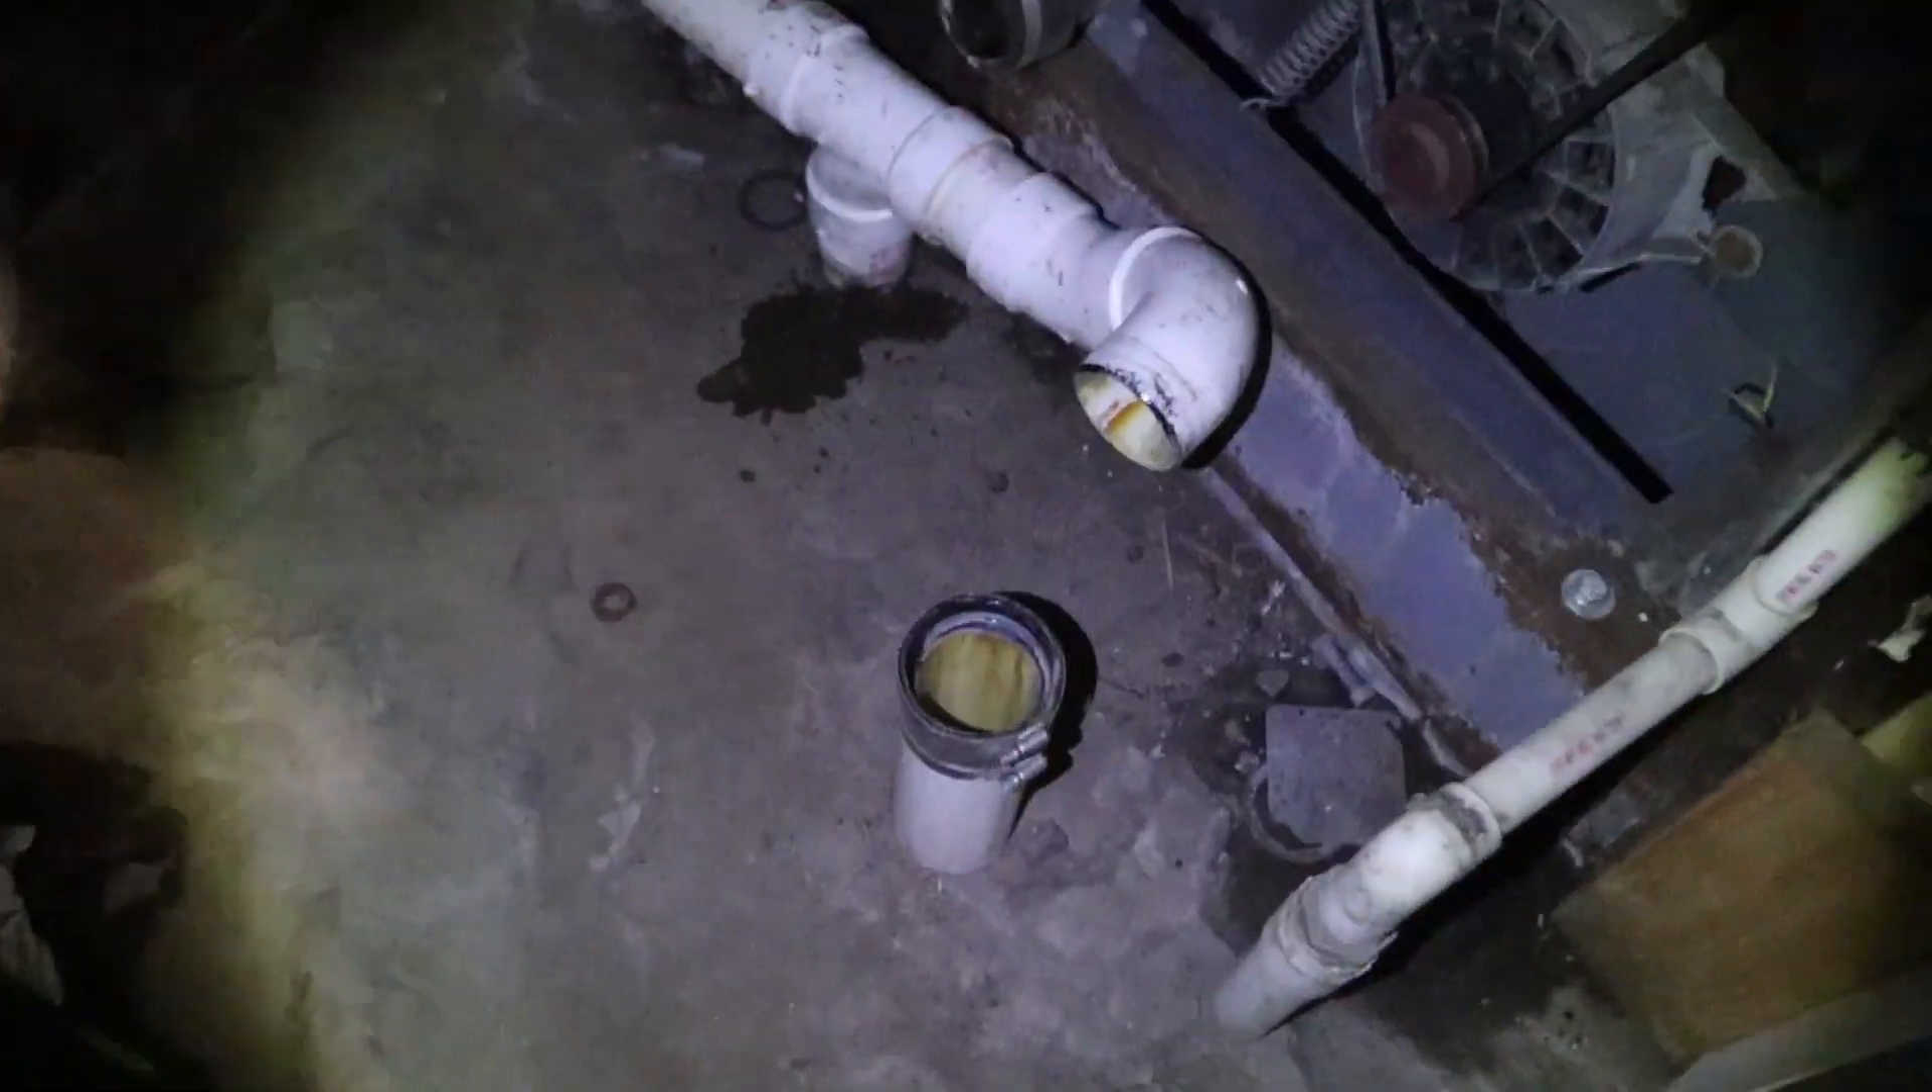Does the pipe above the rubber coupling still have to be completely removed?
No.